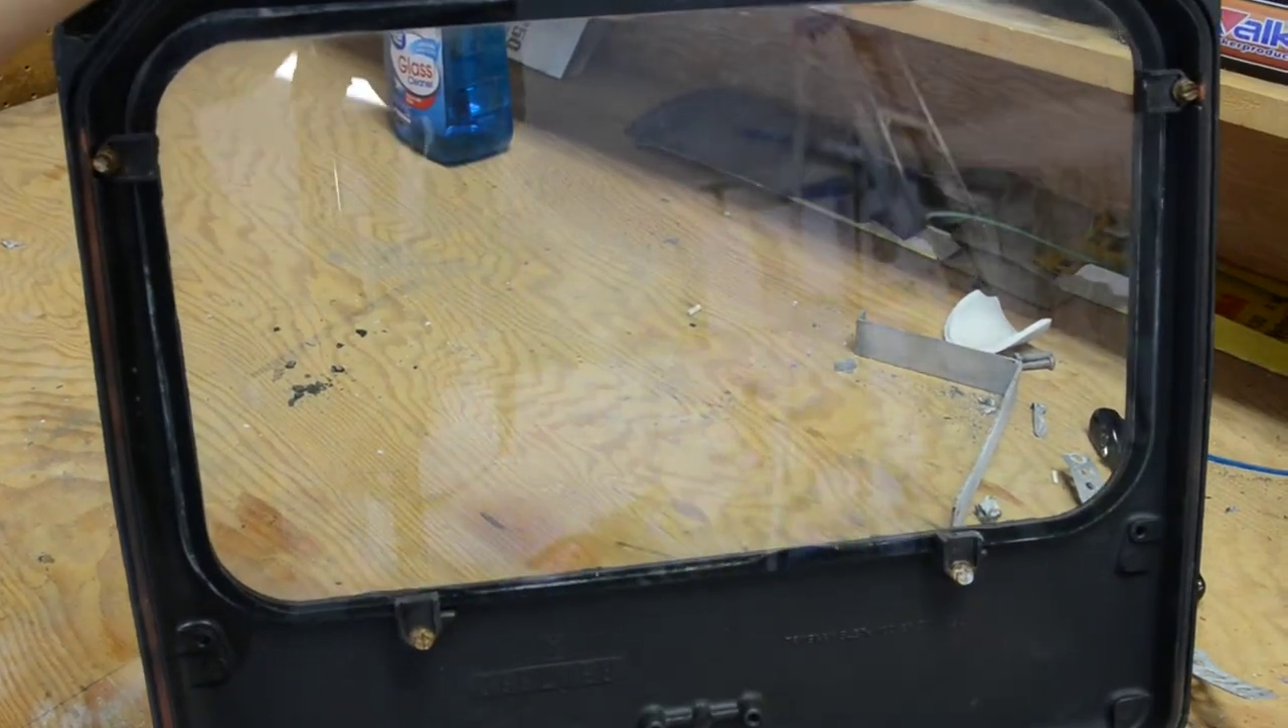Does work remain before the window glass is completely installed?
No.